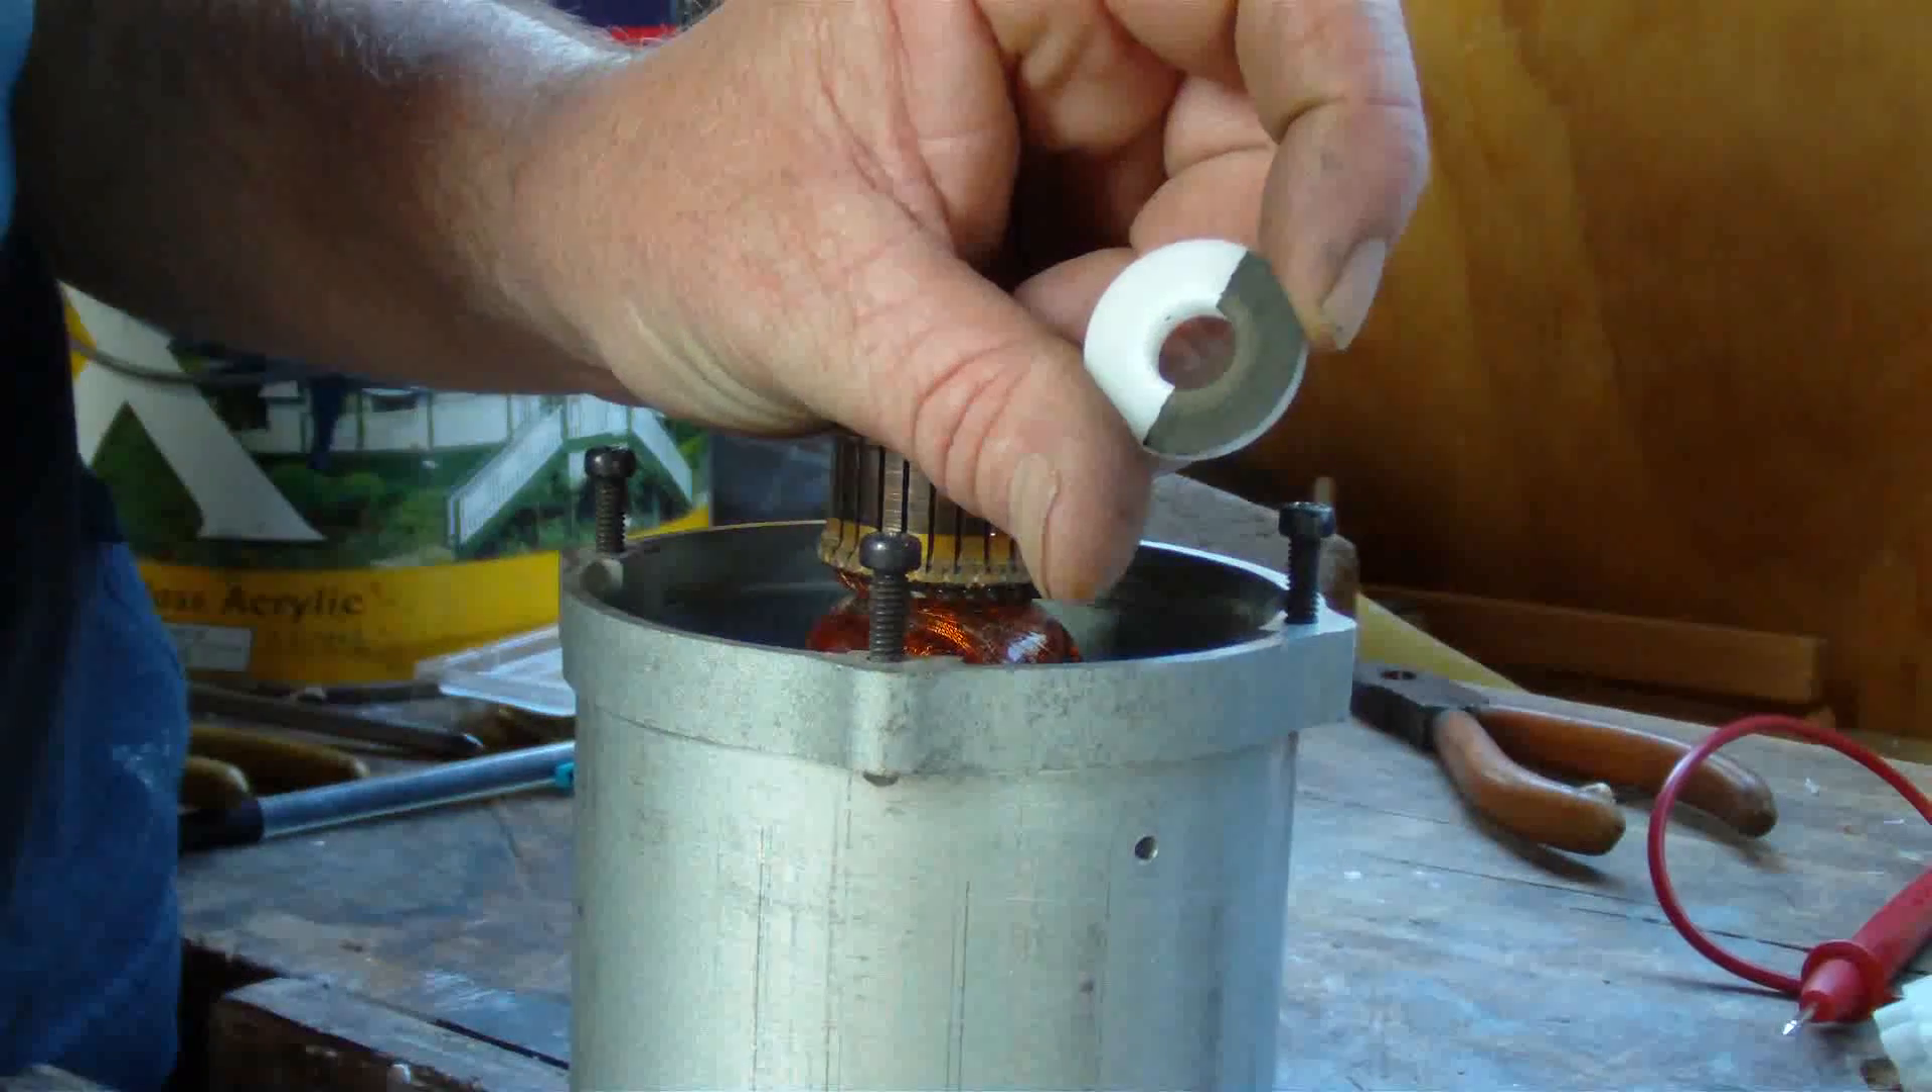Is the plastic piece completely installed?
No.